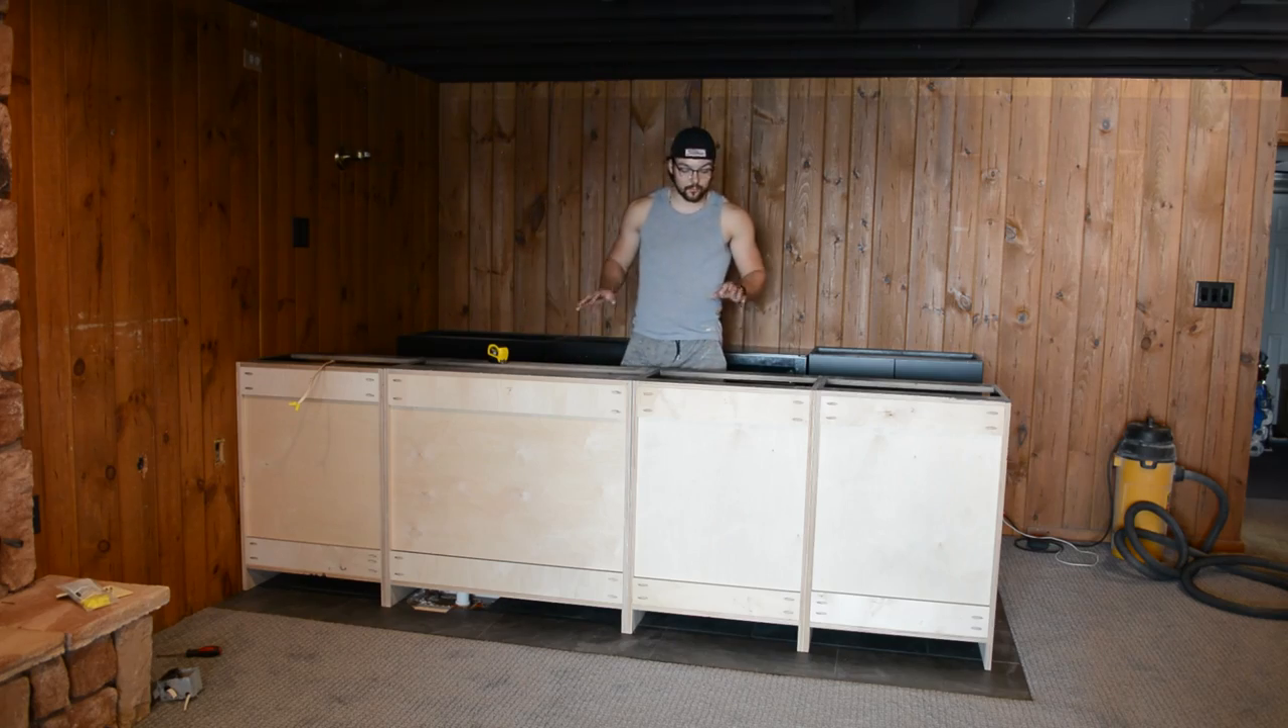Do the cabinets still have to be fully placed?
No.